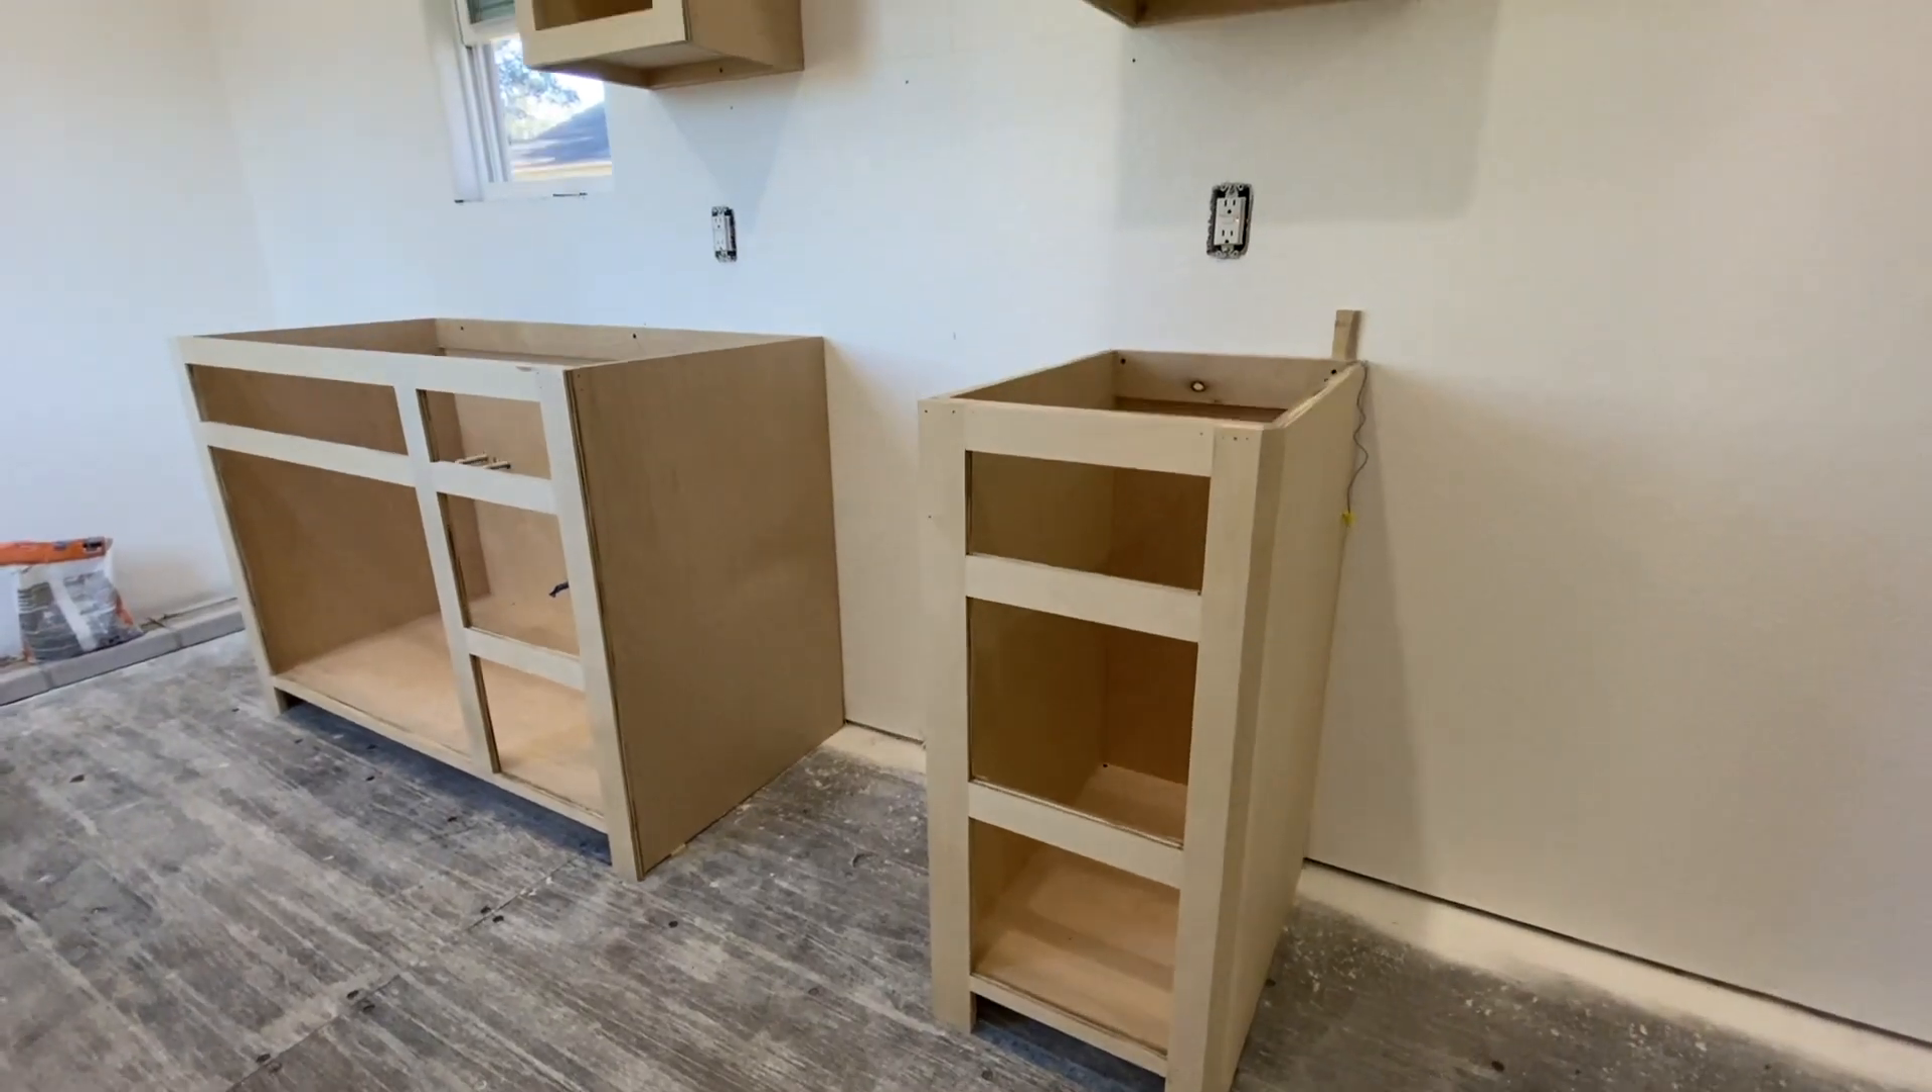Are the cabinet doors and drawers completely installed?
No.